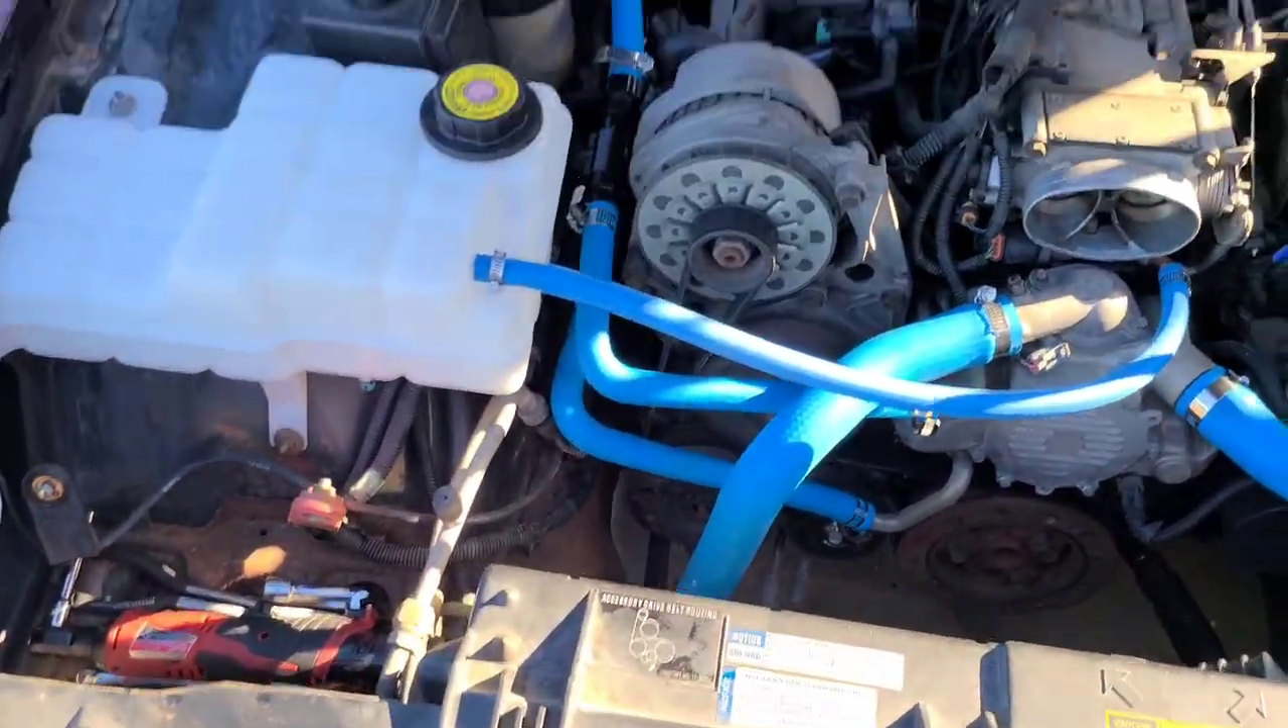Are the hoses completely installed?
Yes.